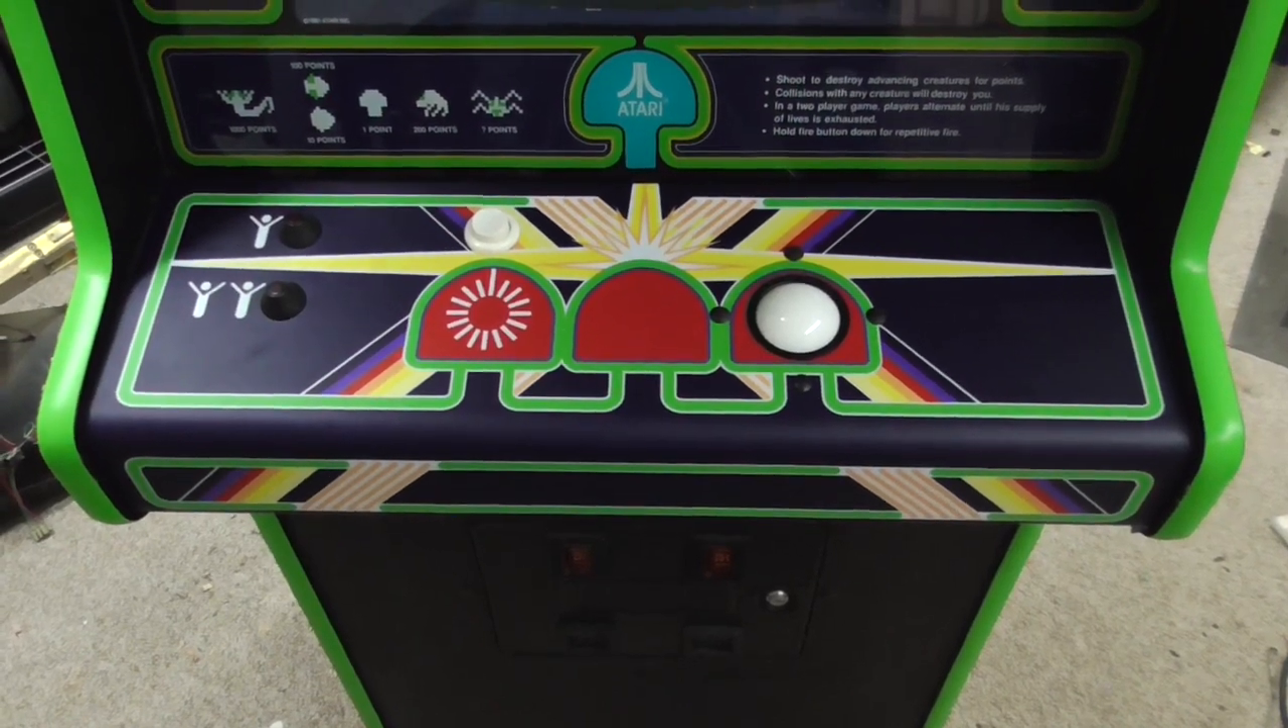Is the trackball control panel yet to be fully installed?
No.